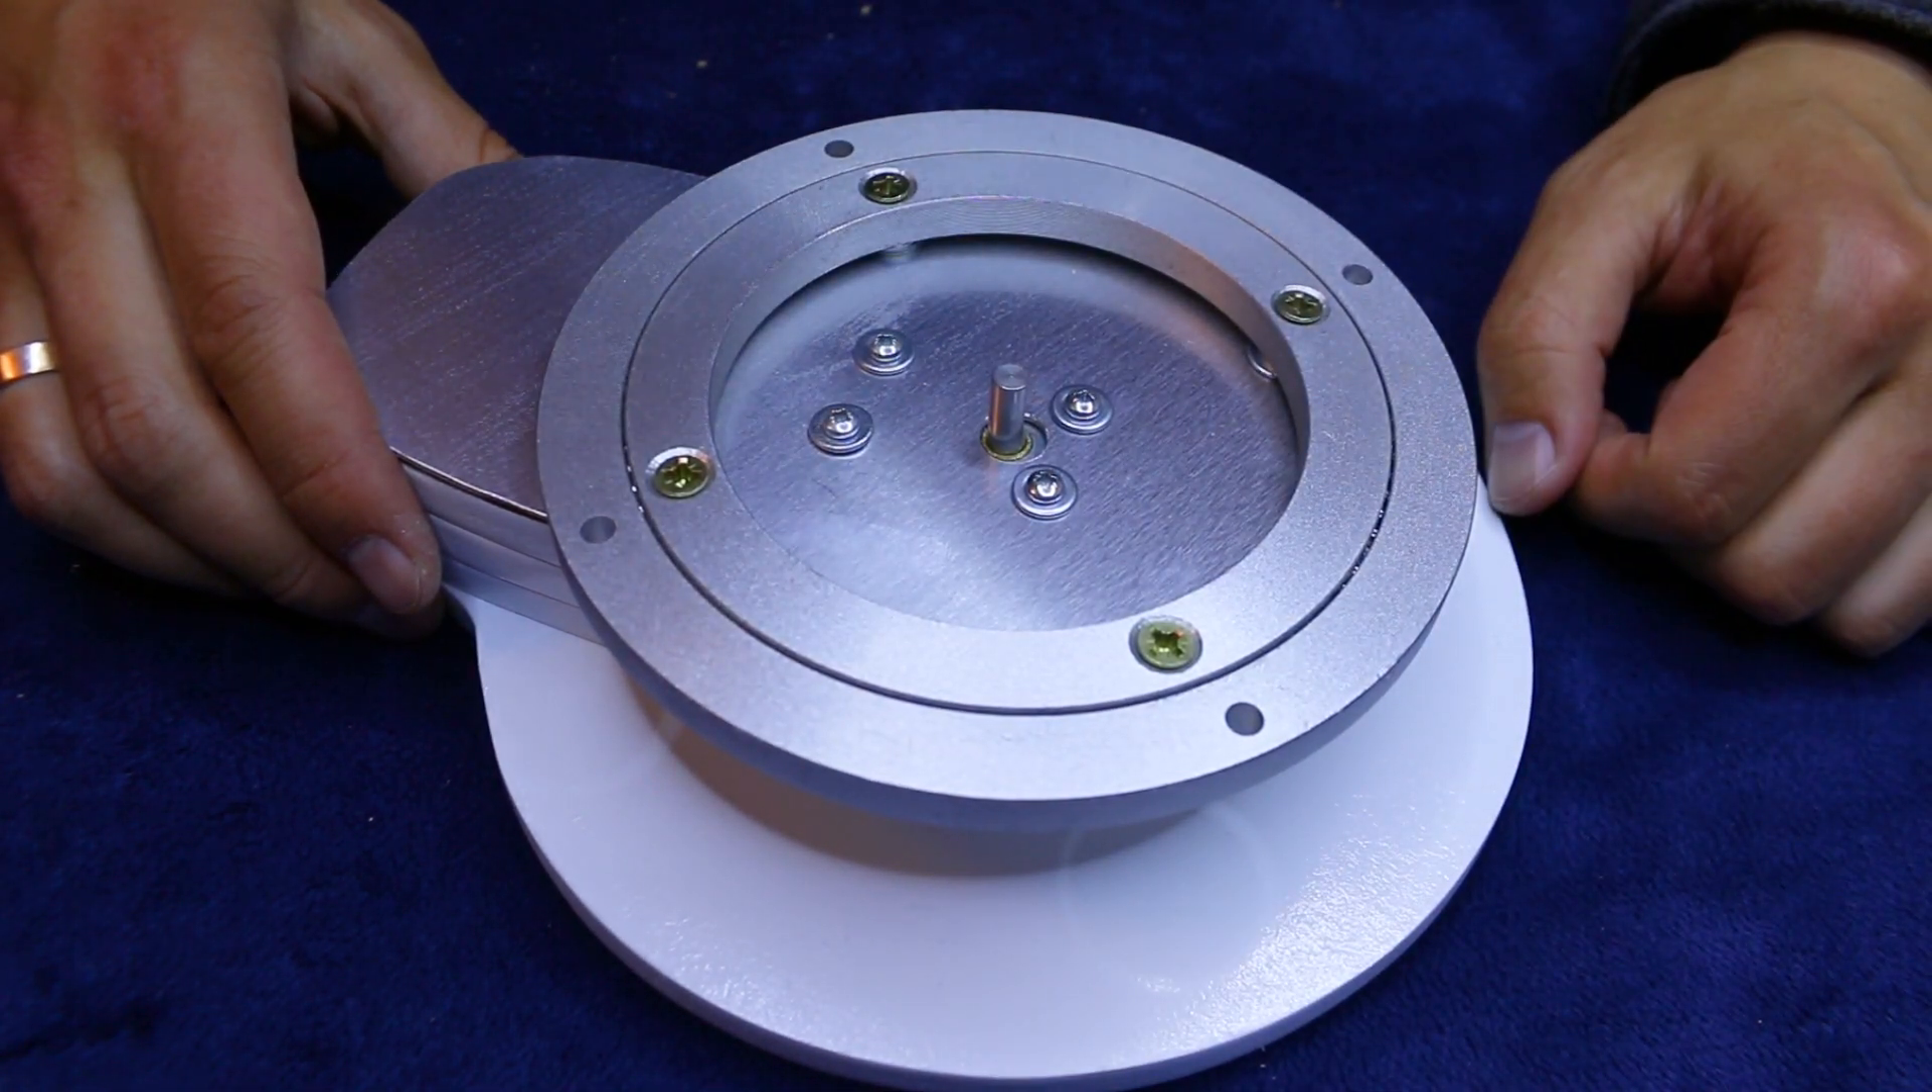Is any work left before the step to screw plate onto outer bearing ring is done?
Yes.